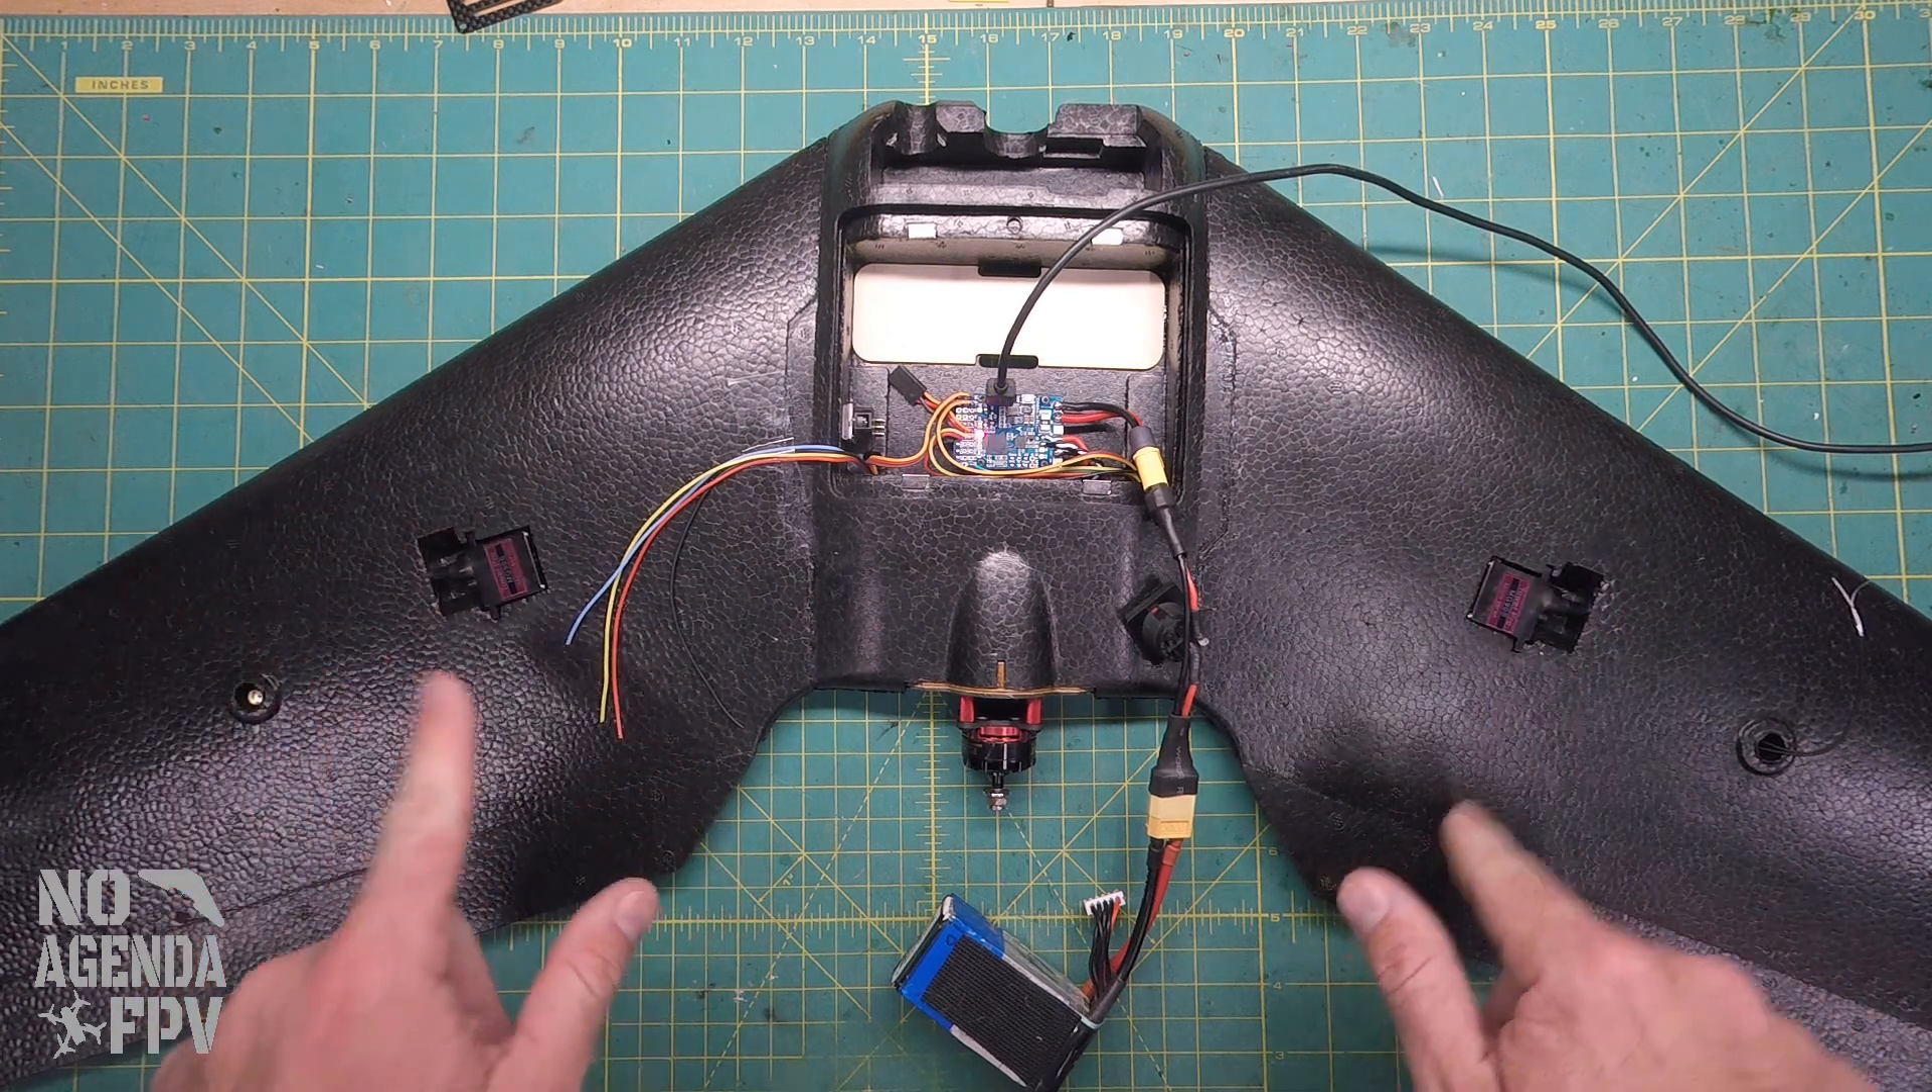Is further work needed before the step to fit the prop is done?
Yes.